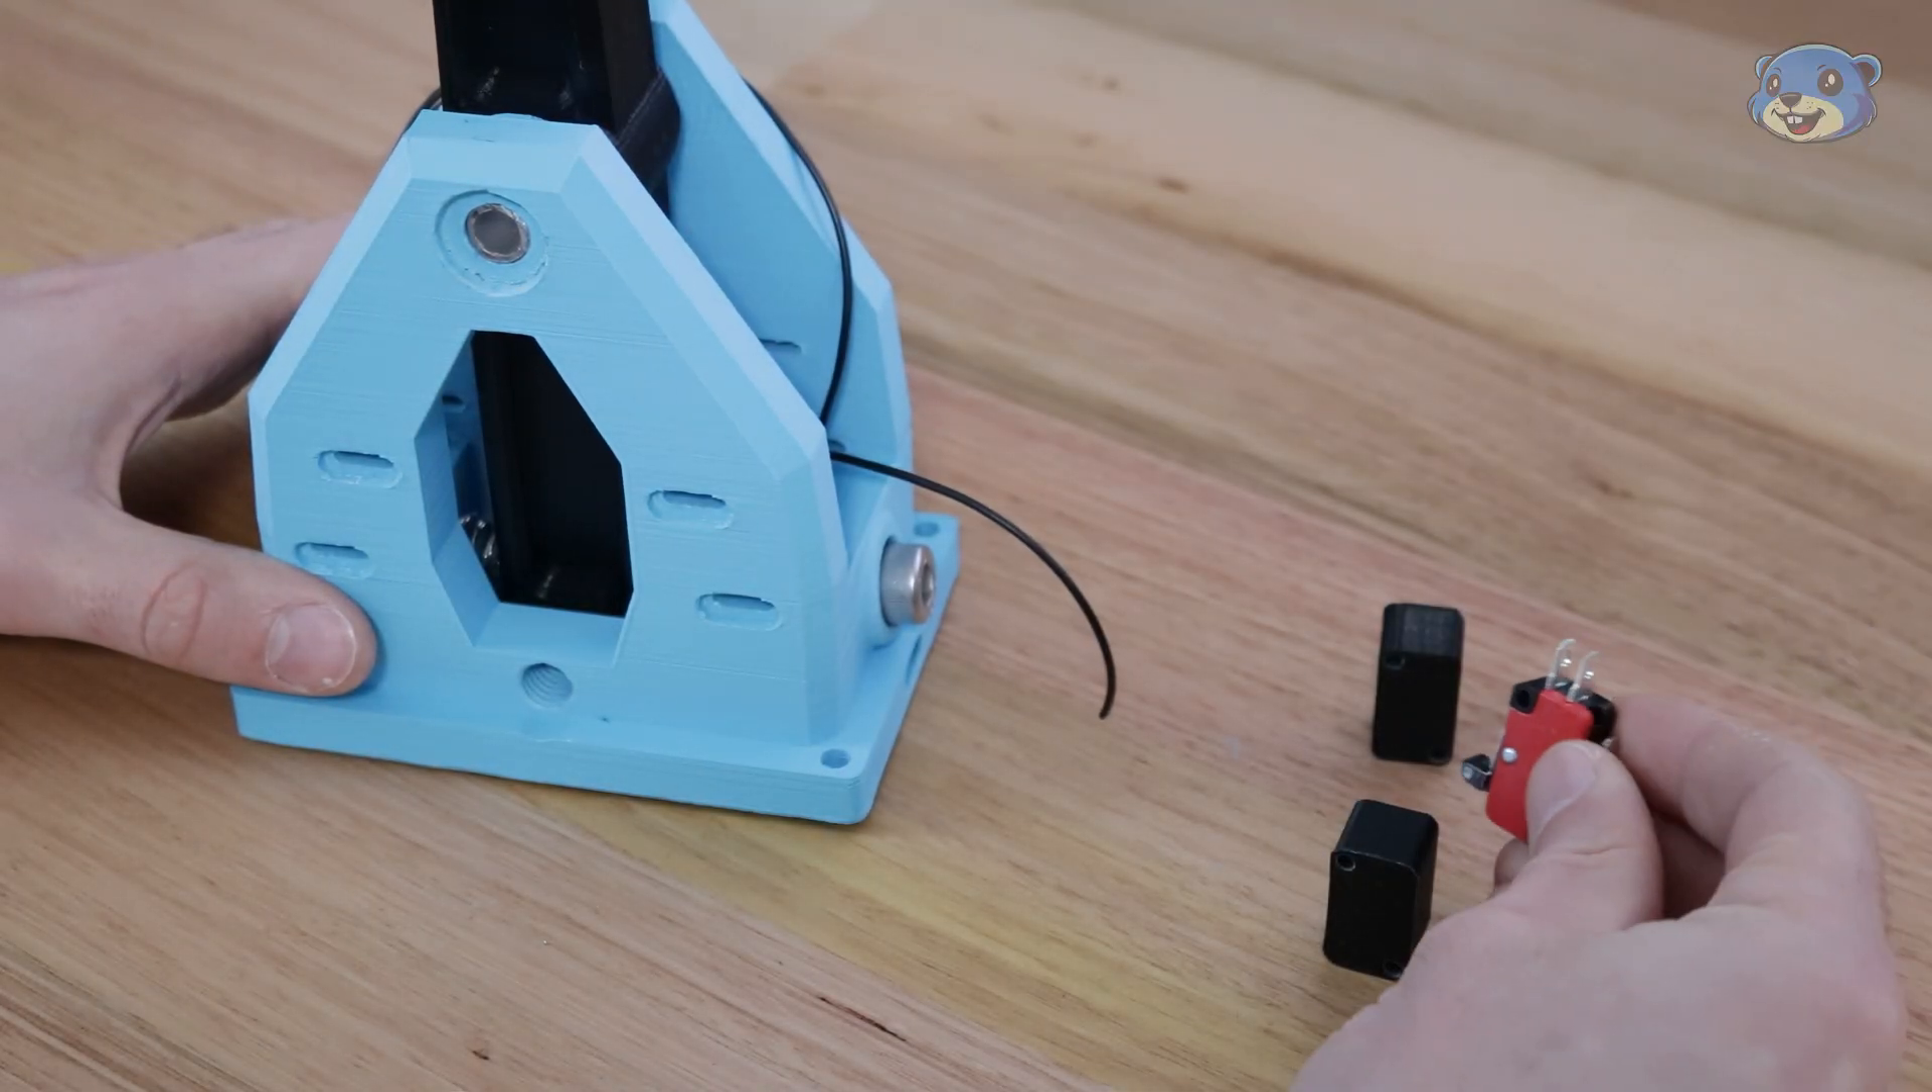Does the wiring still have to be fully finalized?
Yes.